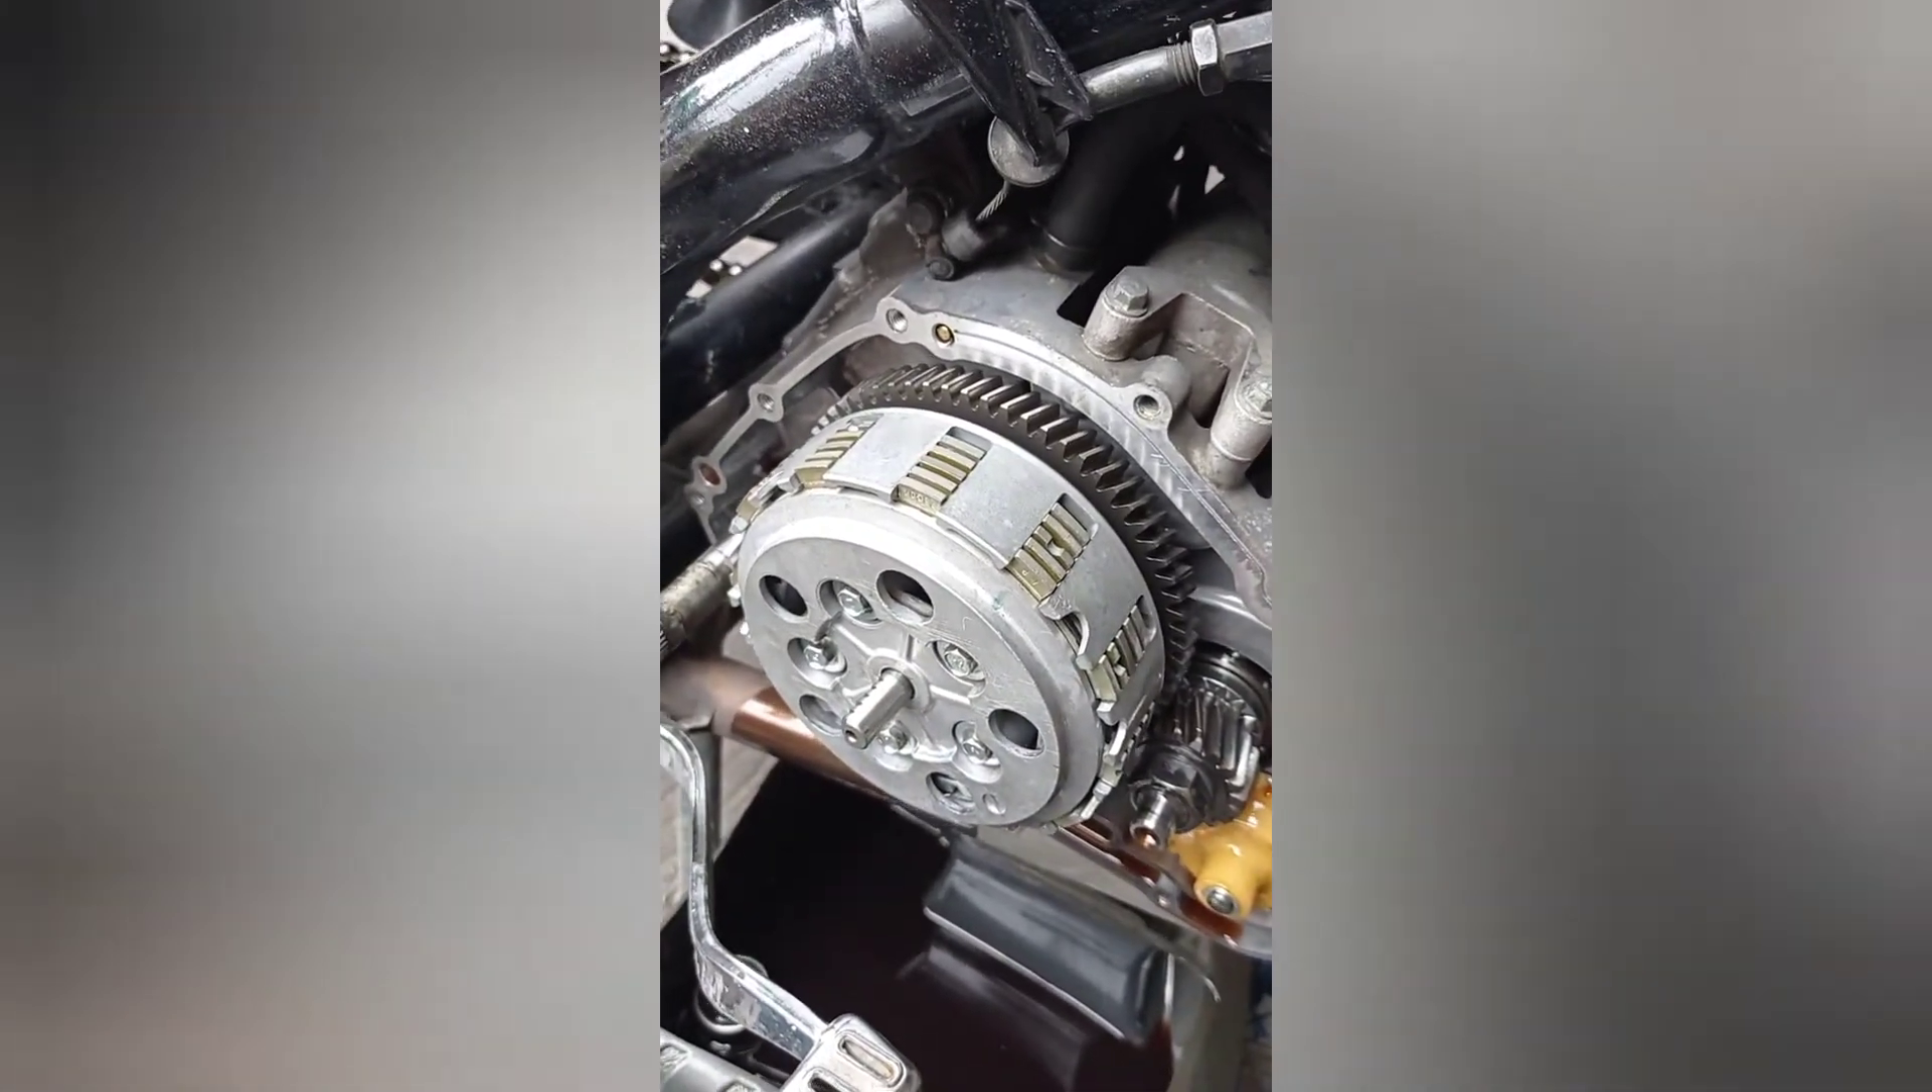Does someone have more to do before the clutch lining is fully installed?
No.